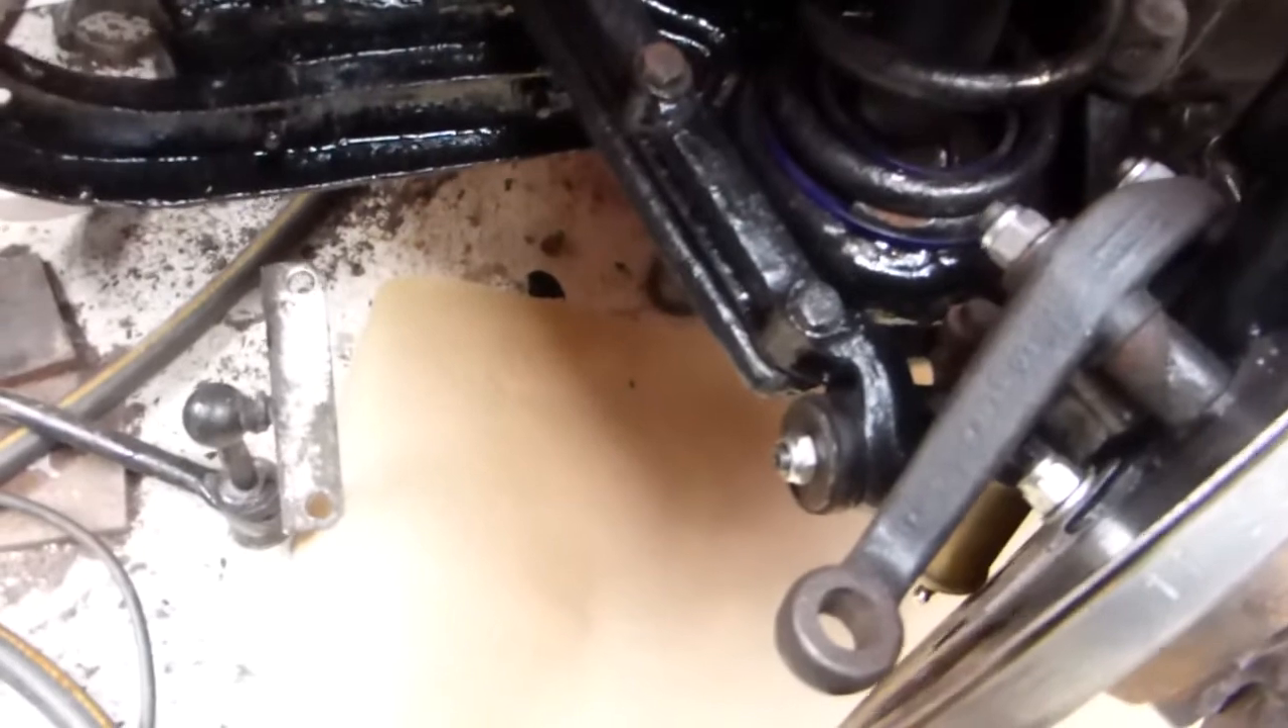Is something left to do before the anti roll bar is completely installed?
Yes.